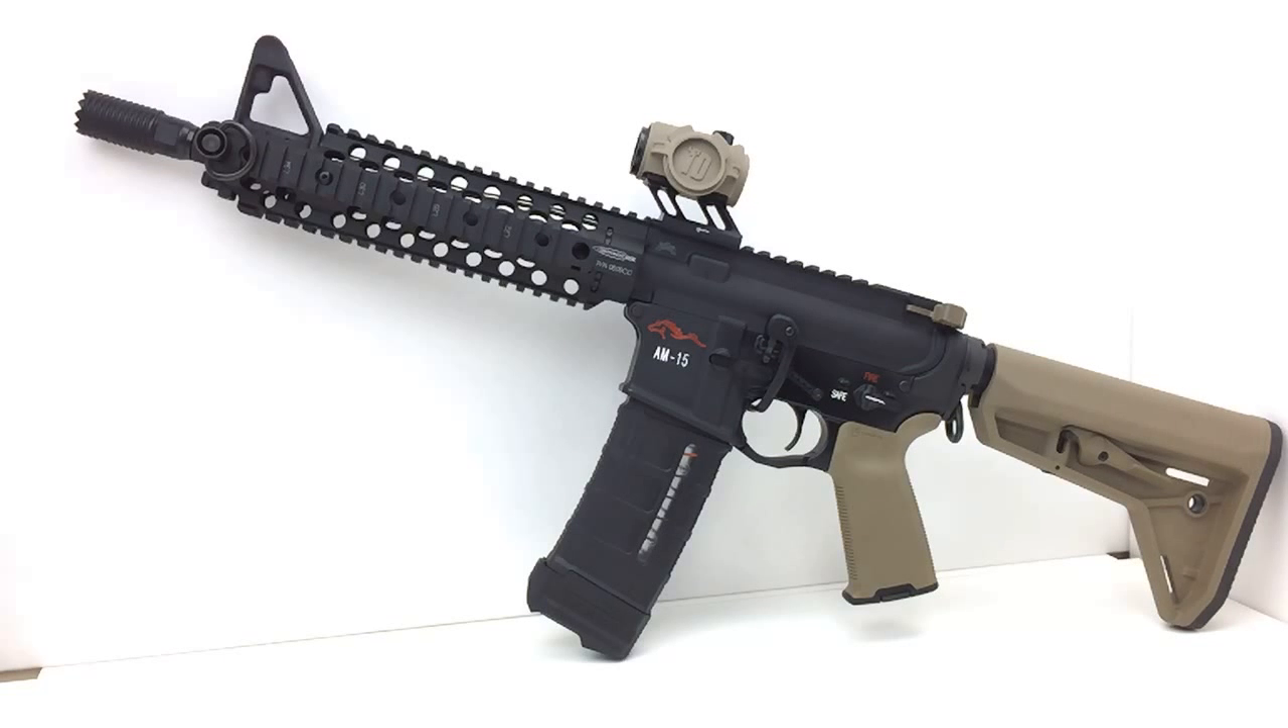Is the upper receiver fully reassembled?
Yes.